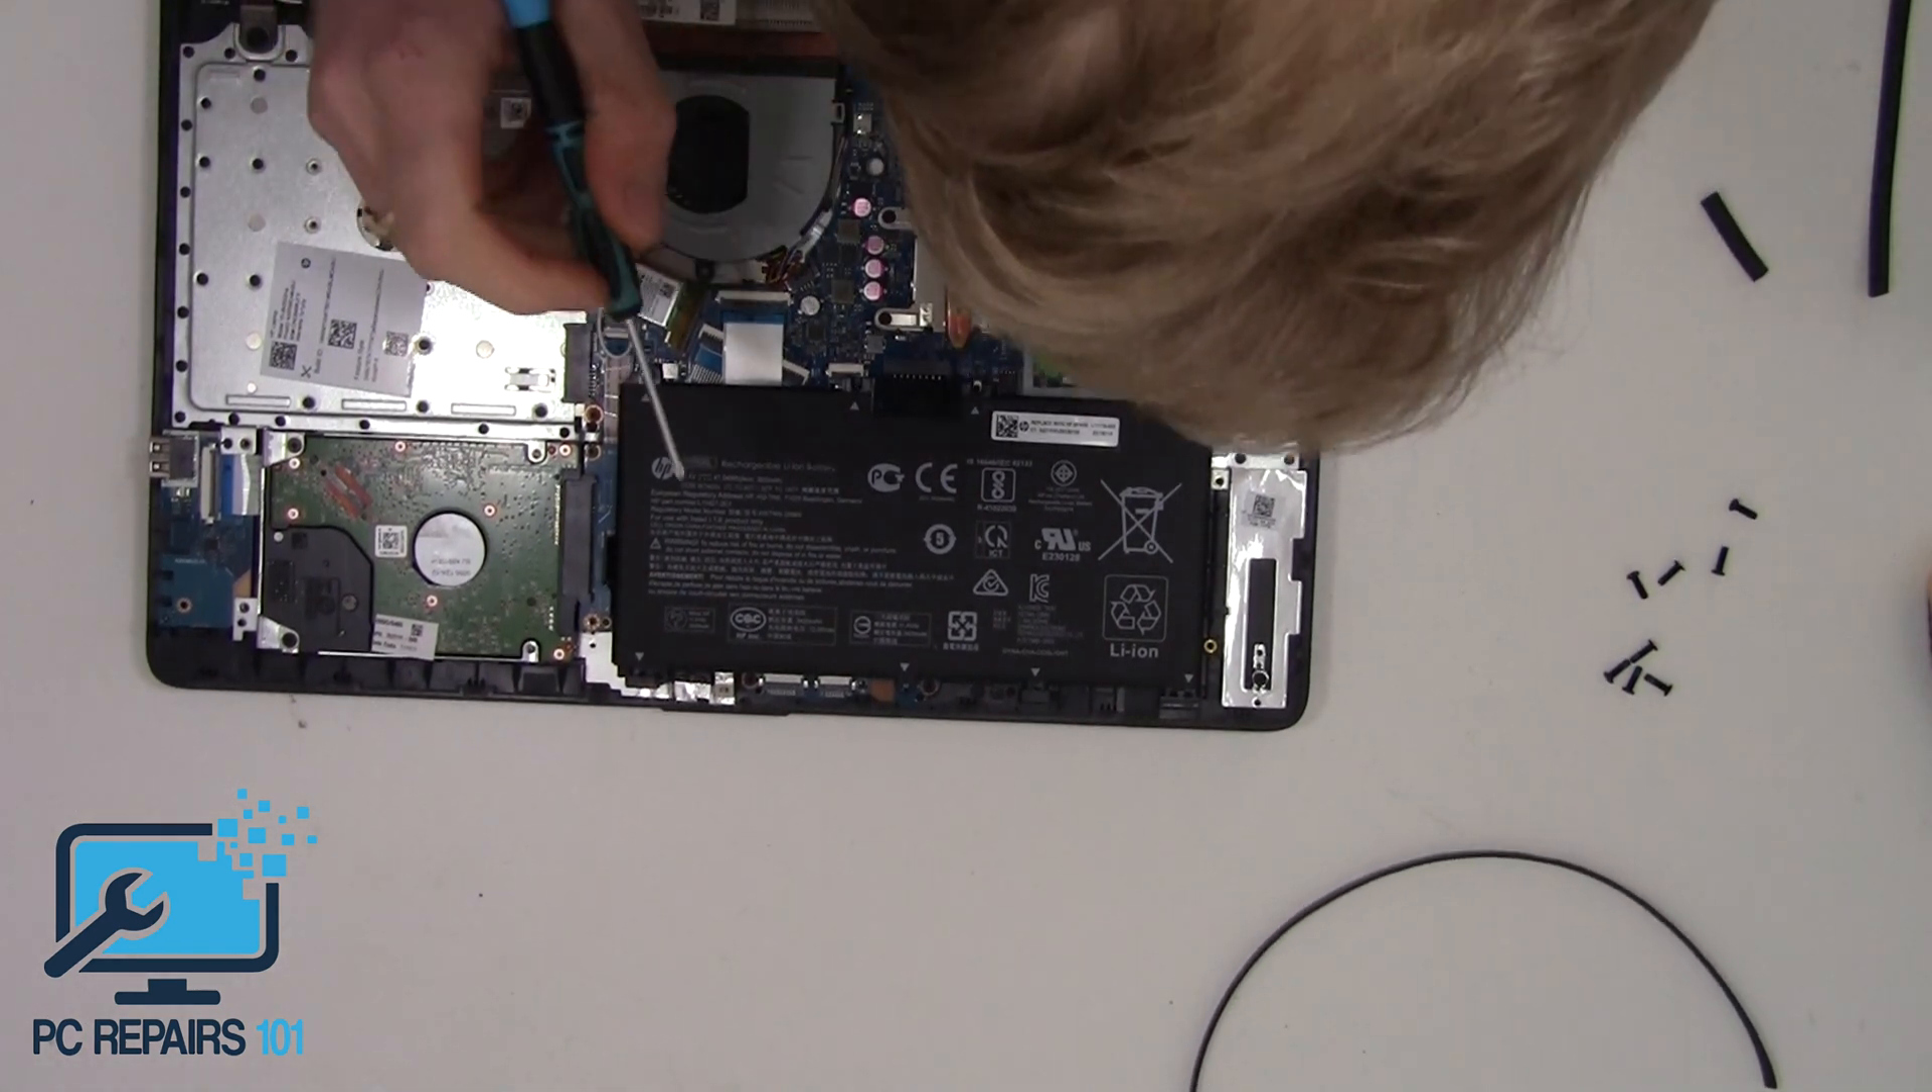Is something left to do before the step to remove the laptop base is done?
No.